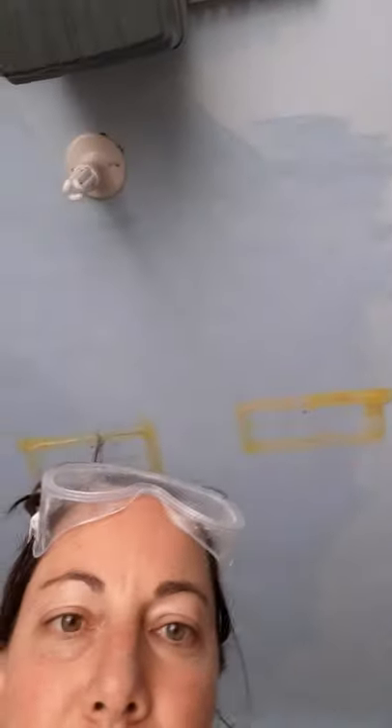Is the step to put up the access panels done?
No.